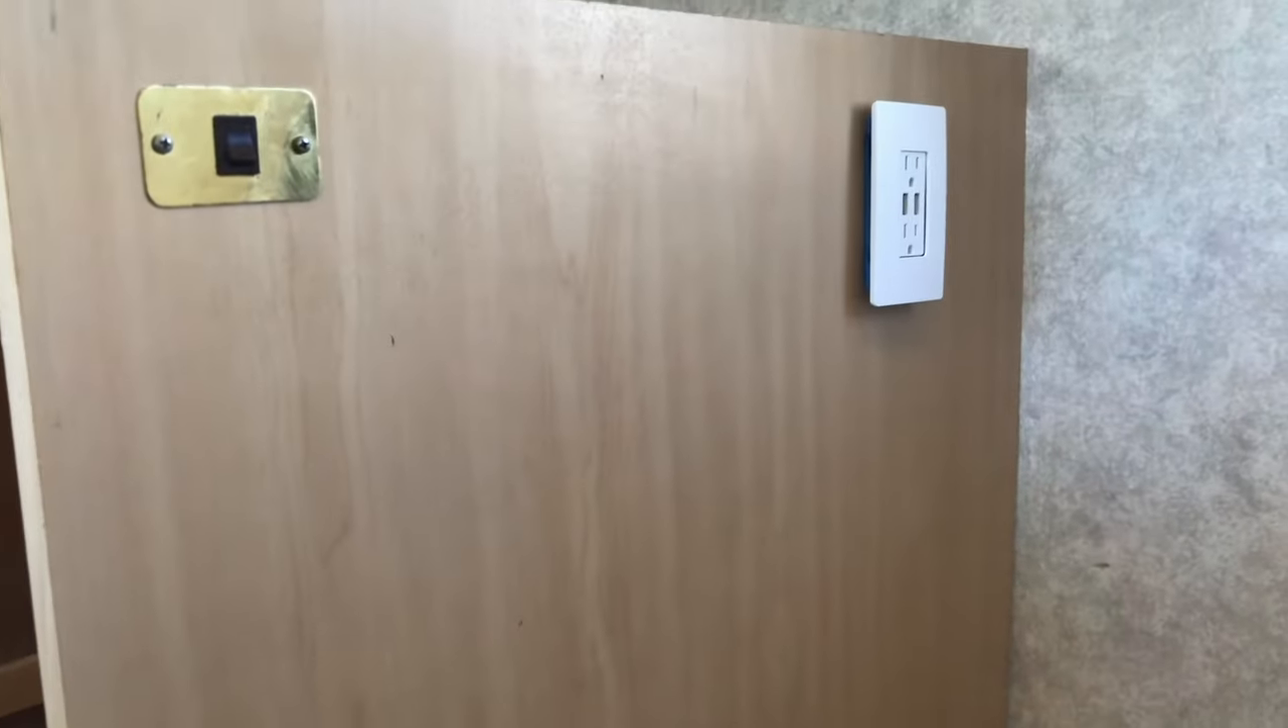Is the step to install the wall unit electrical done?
Yes.